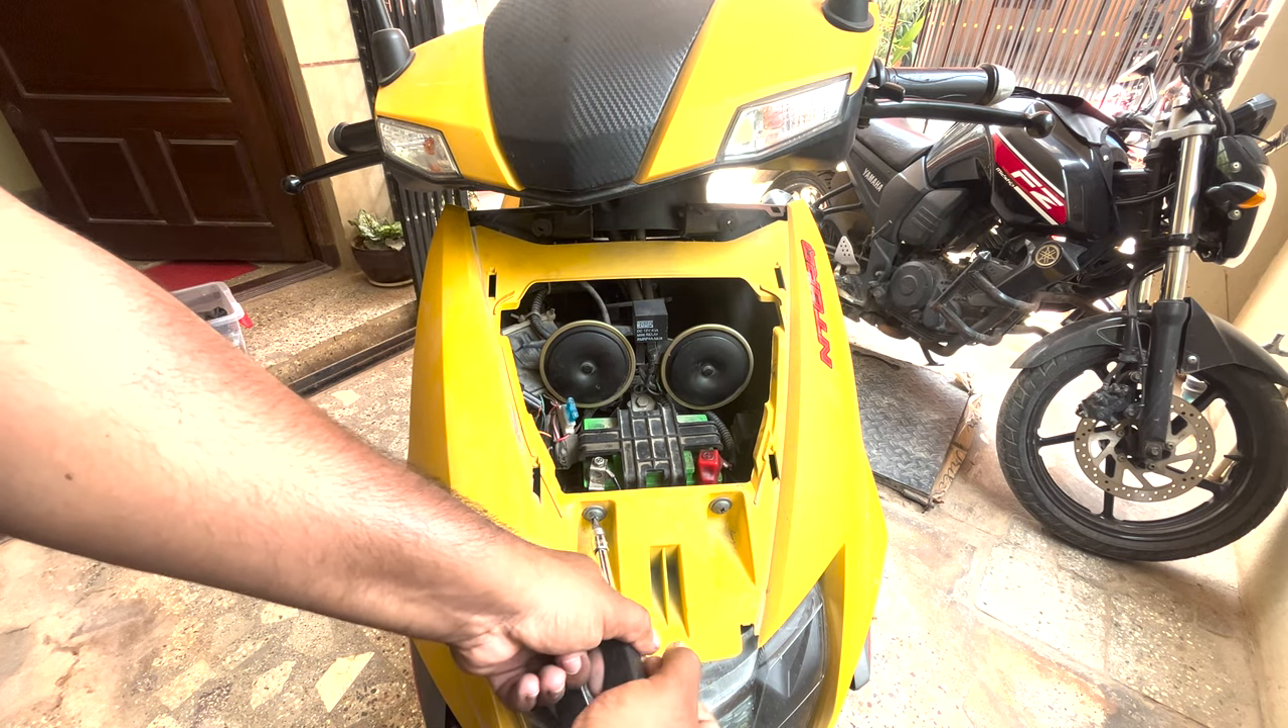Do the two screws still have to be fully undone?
Yes.